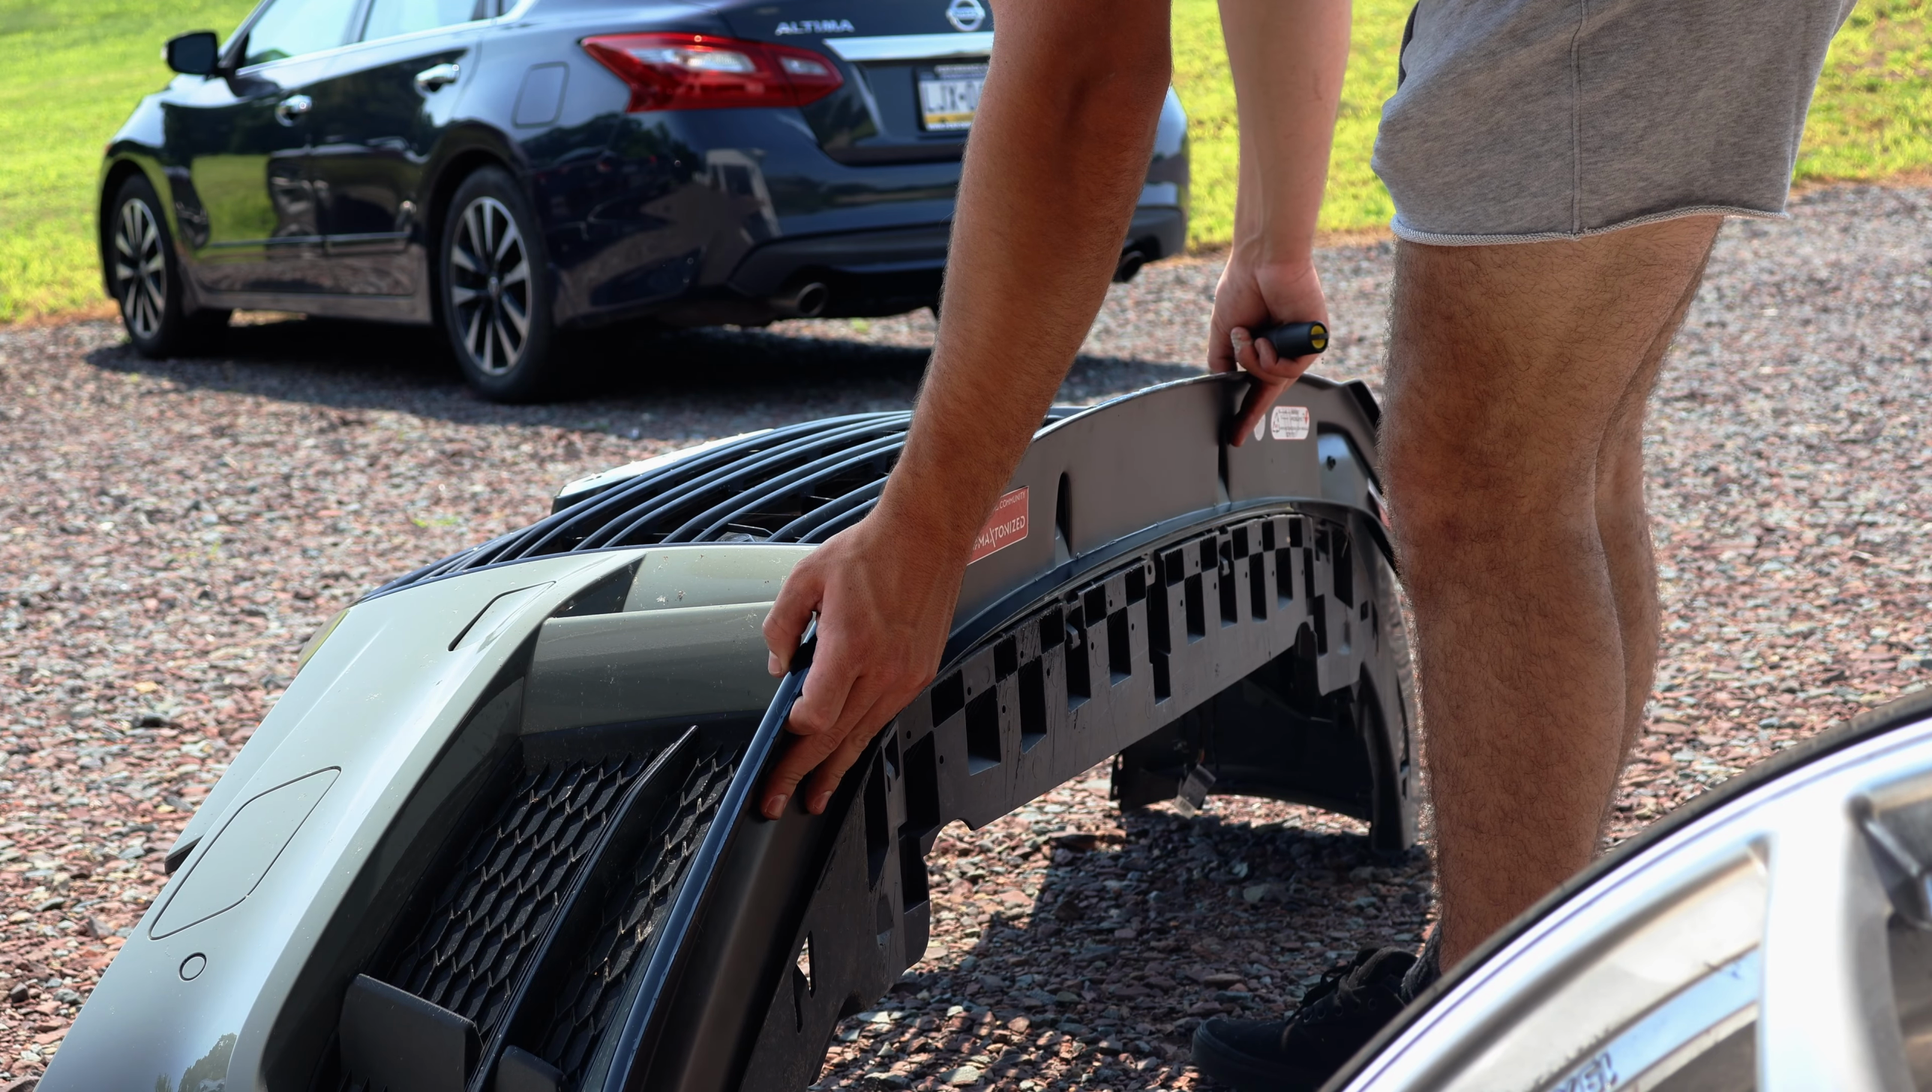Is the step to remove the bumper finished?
Yes.